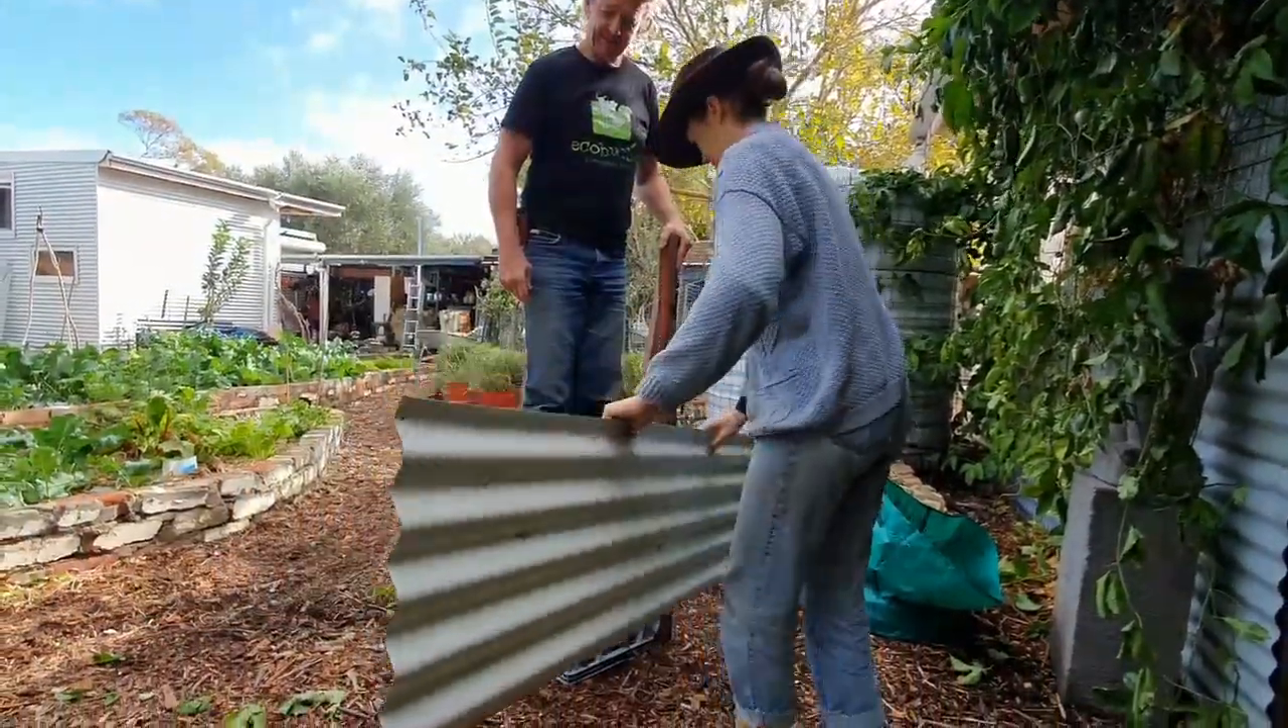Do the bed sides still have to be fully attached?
Yes.